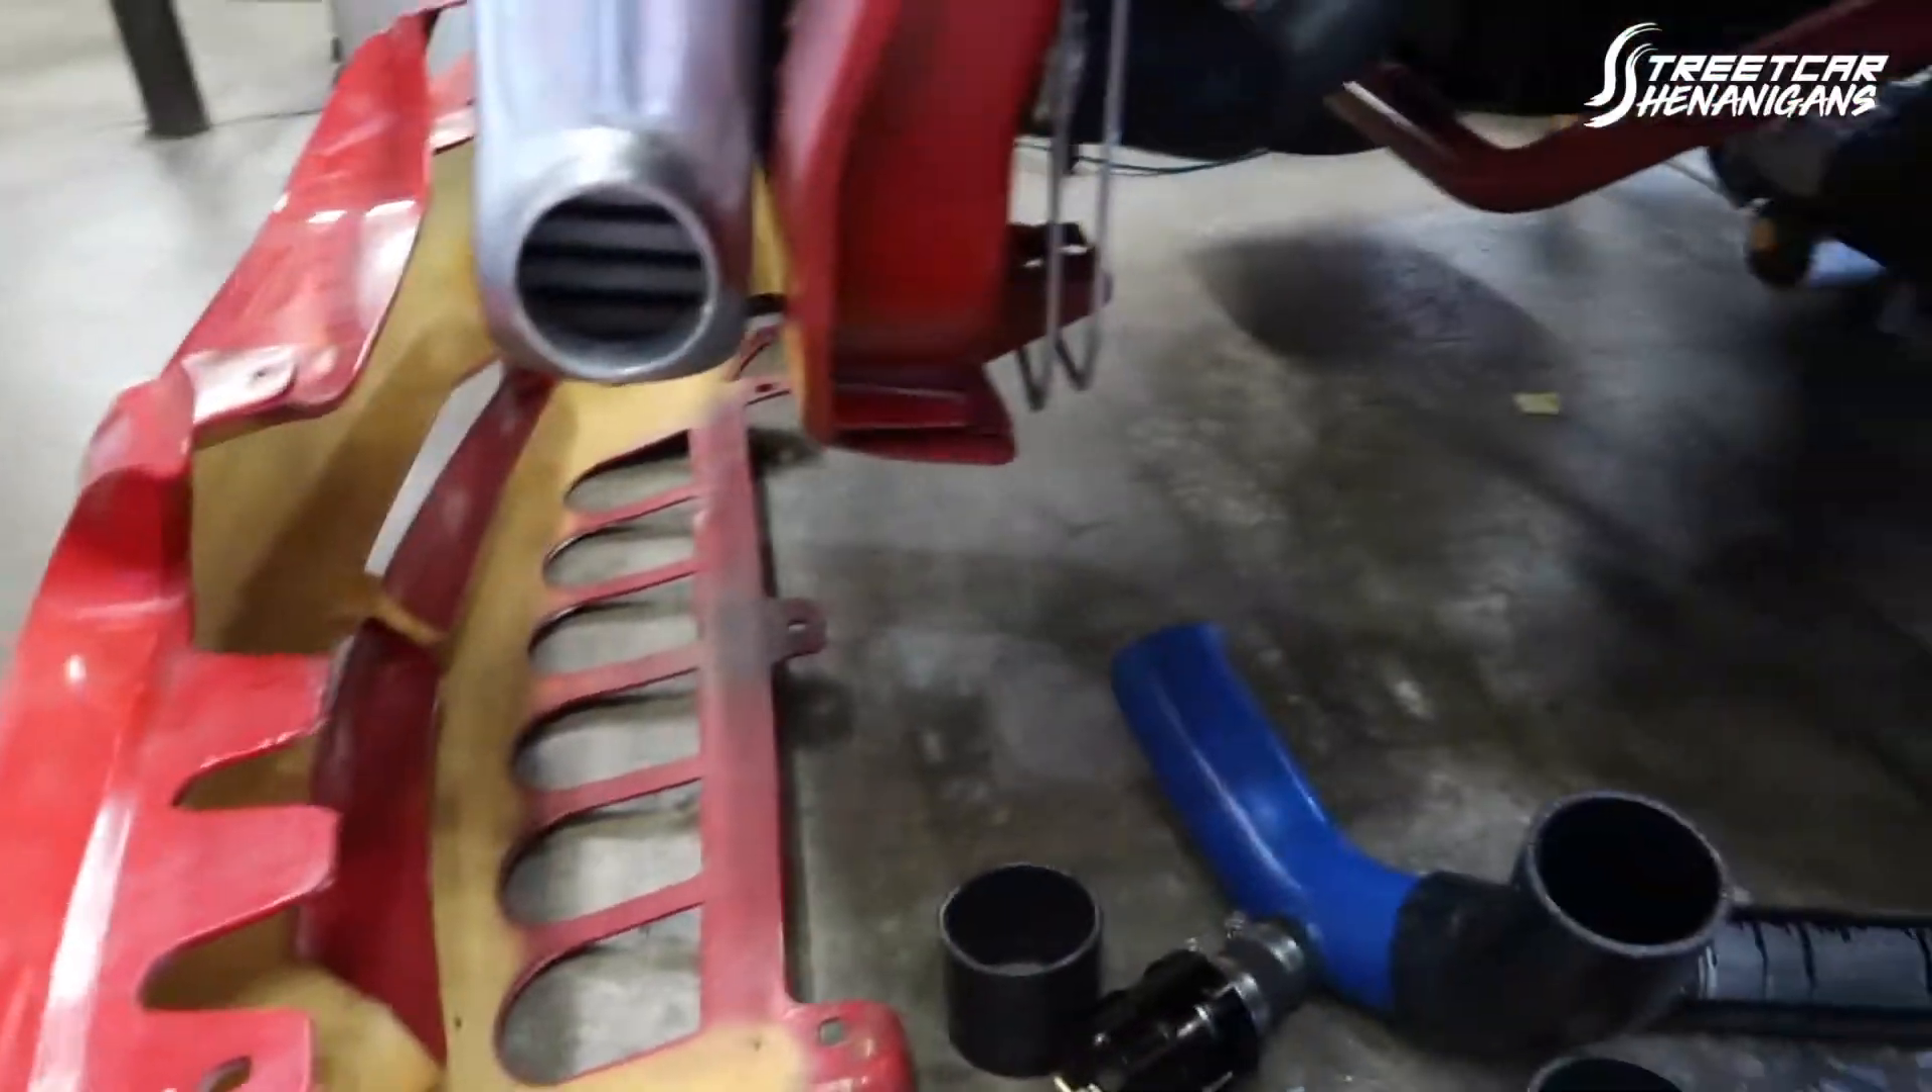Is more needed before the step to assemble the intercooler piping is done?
Yes.